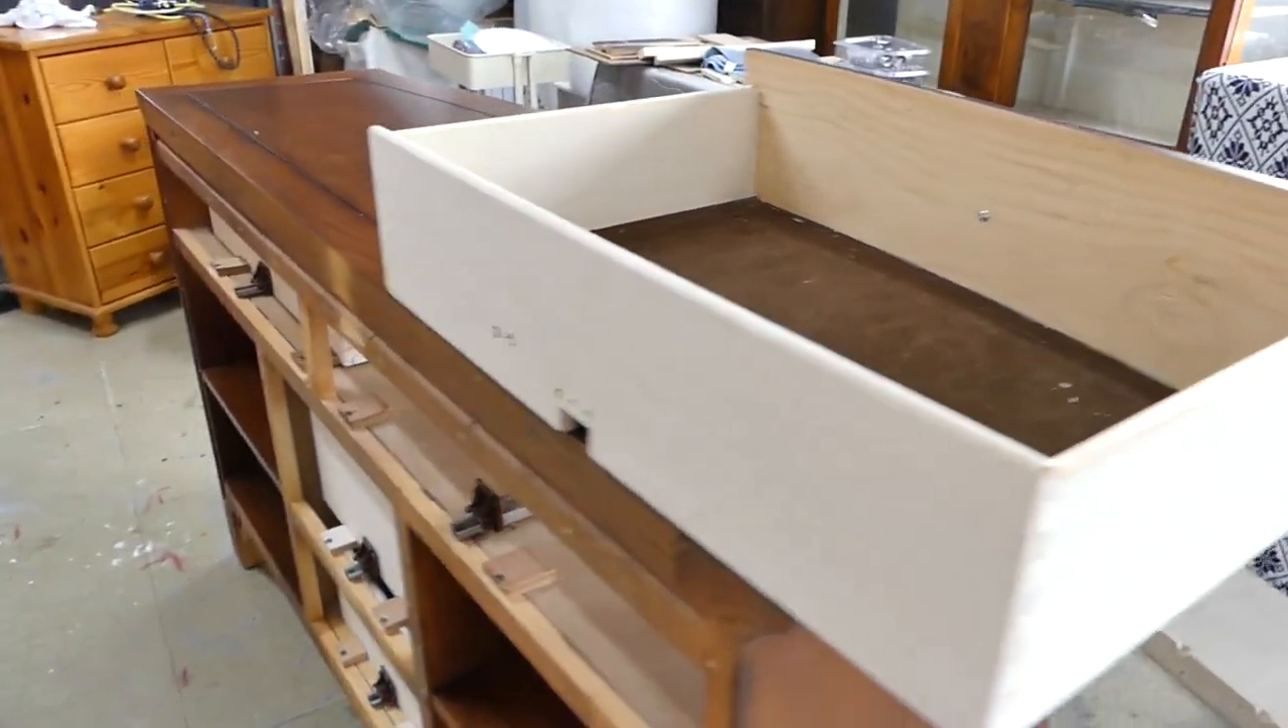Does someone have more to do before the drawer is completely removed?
No.